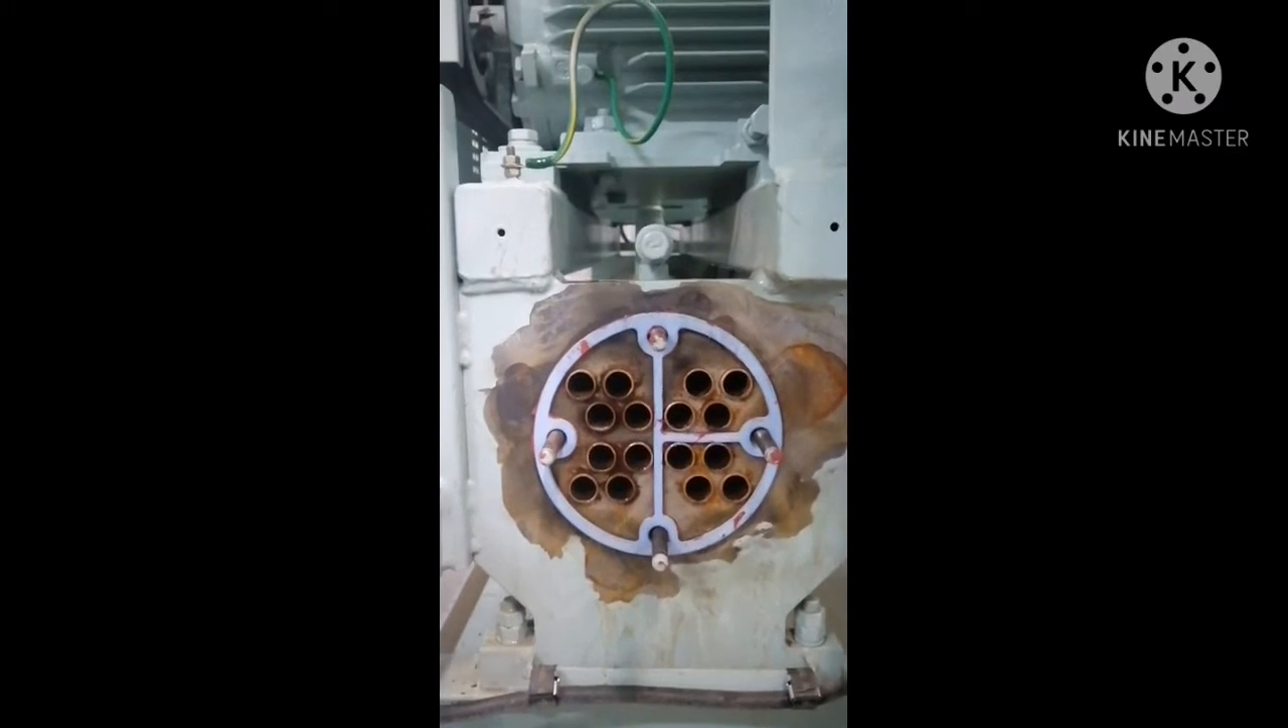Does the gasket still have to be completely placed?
No.